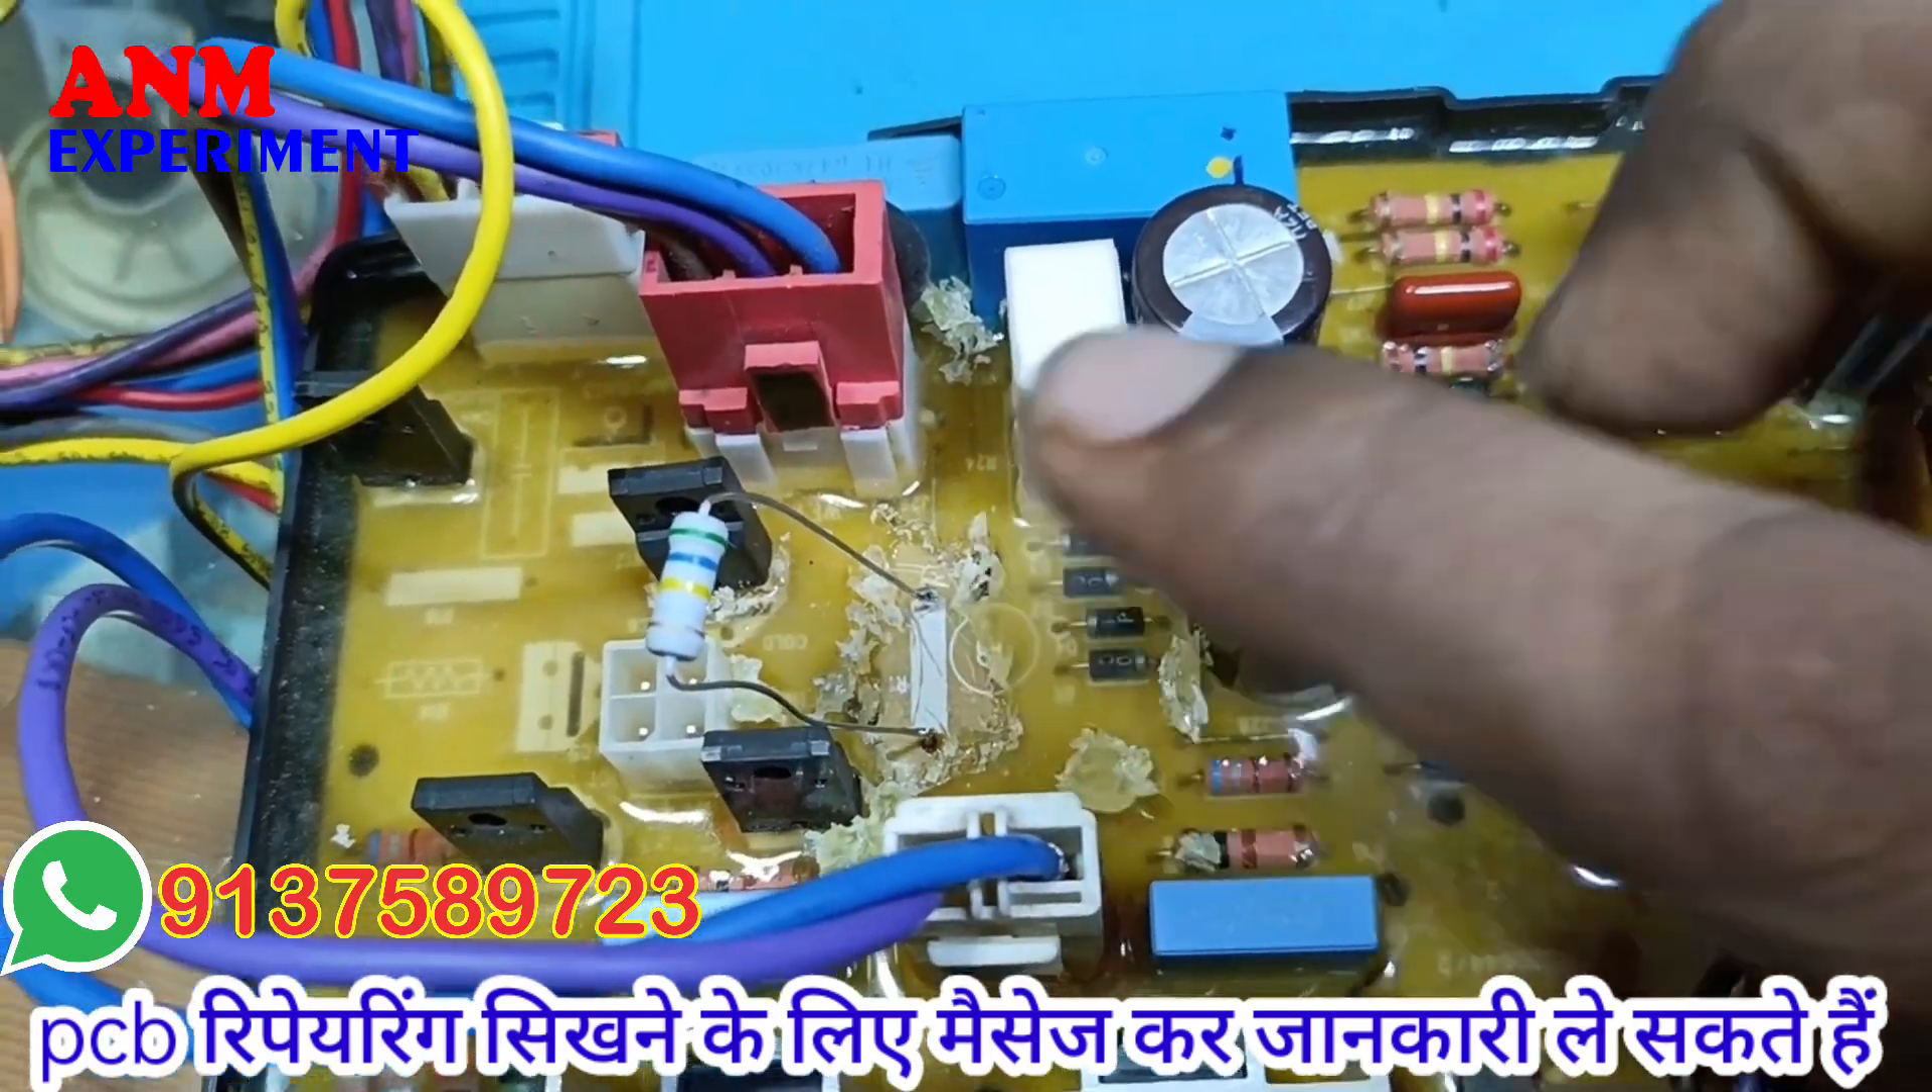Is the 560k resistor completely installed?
Yes.